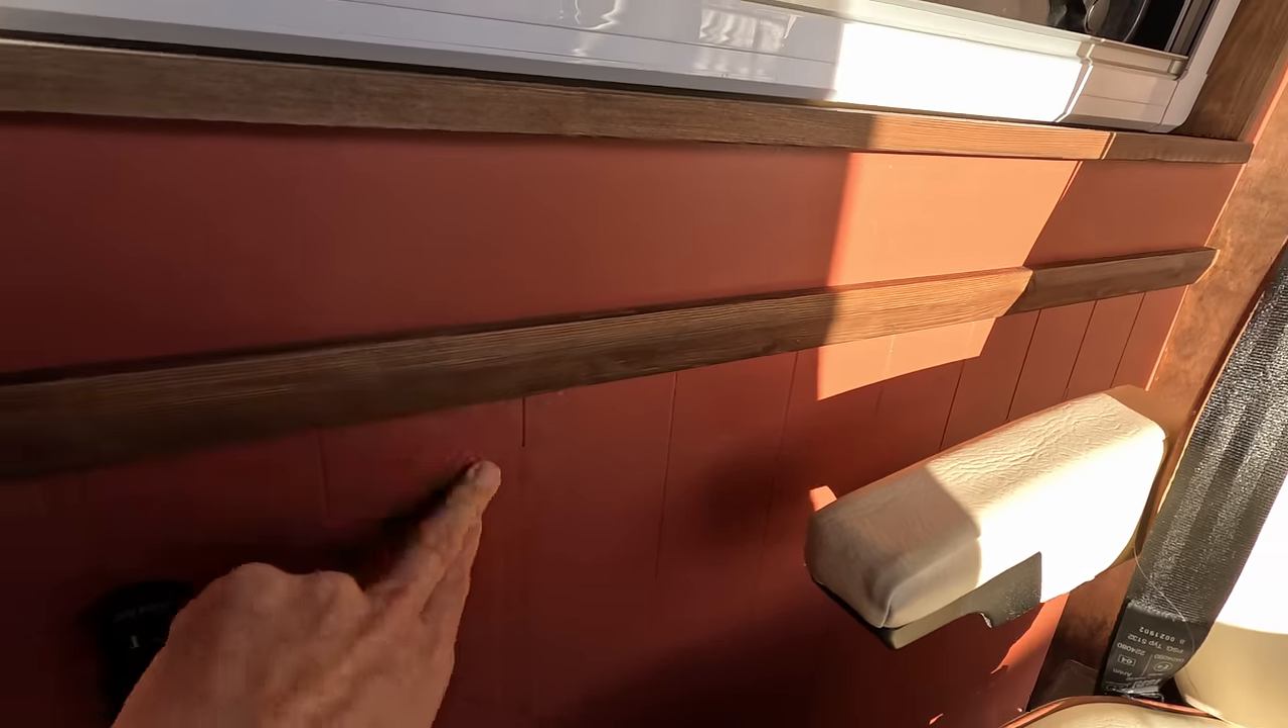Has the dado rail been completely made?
Yes.